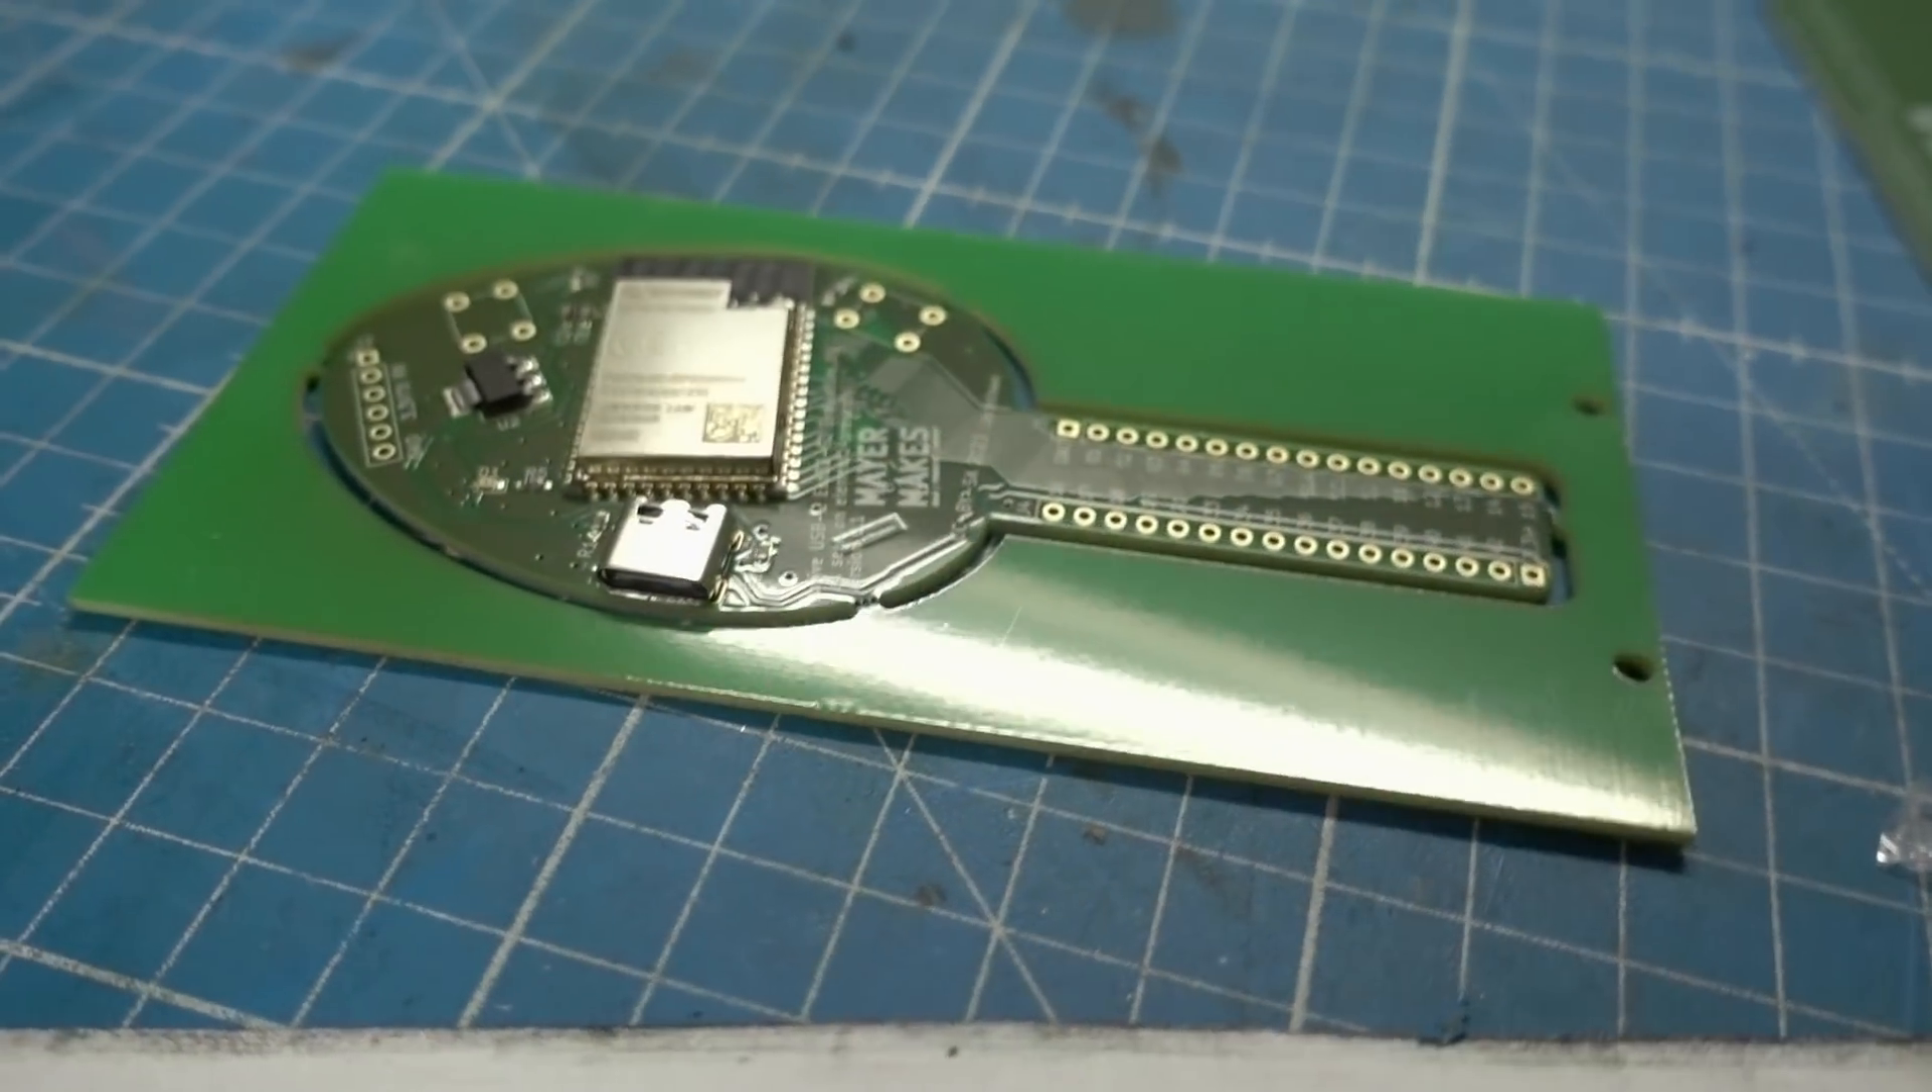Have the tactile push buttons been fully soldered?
No.